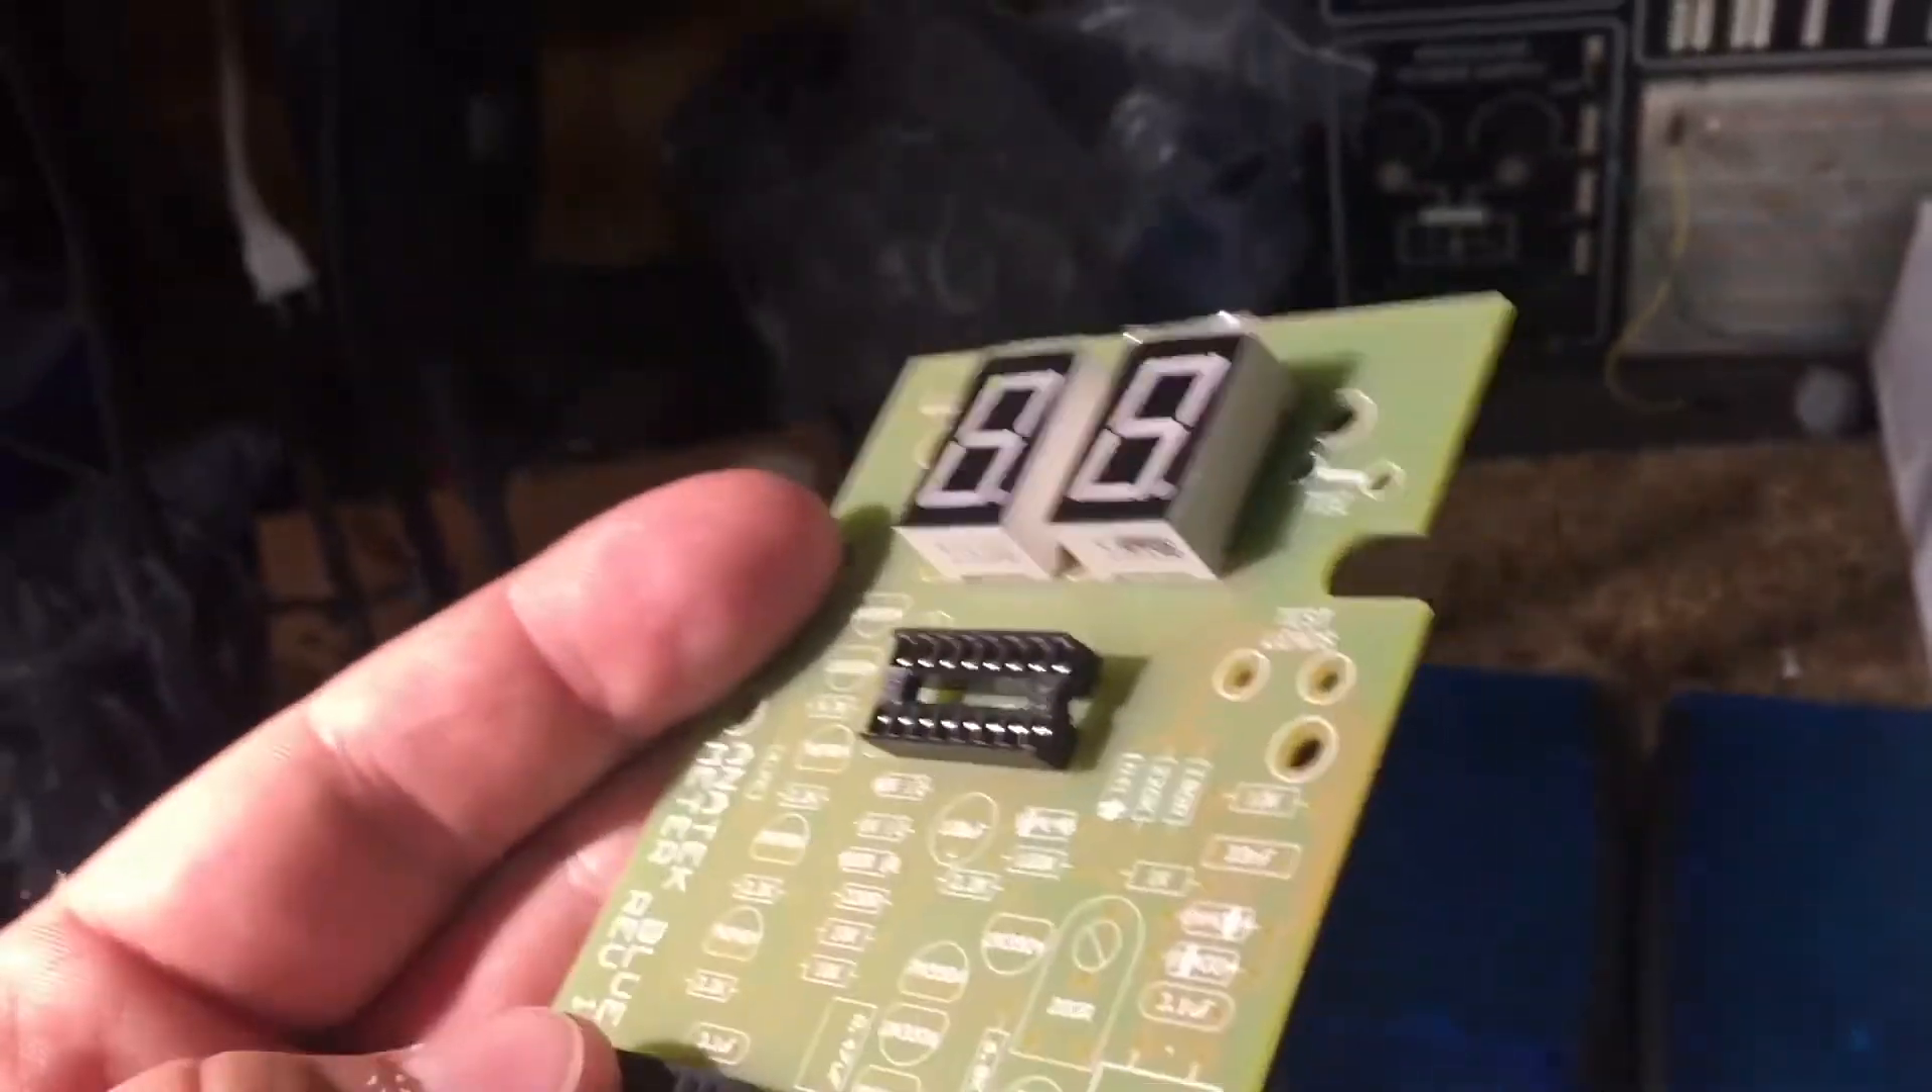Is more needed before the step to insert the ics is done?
Yes.